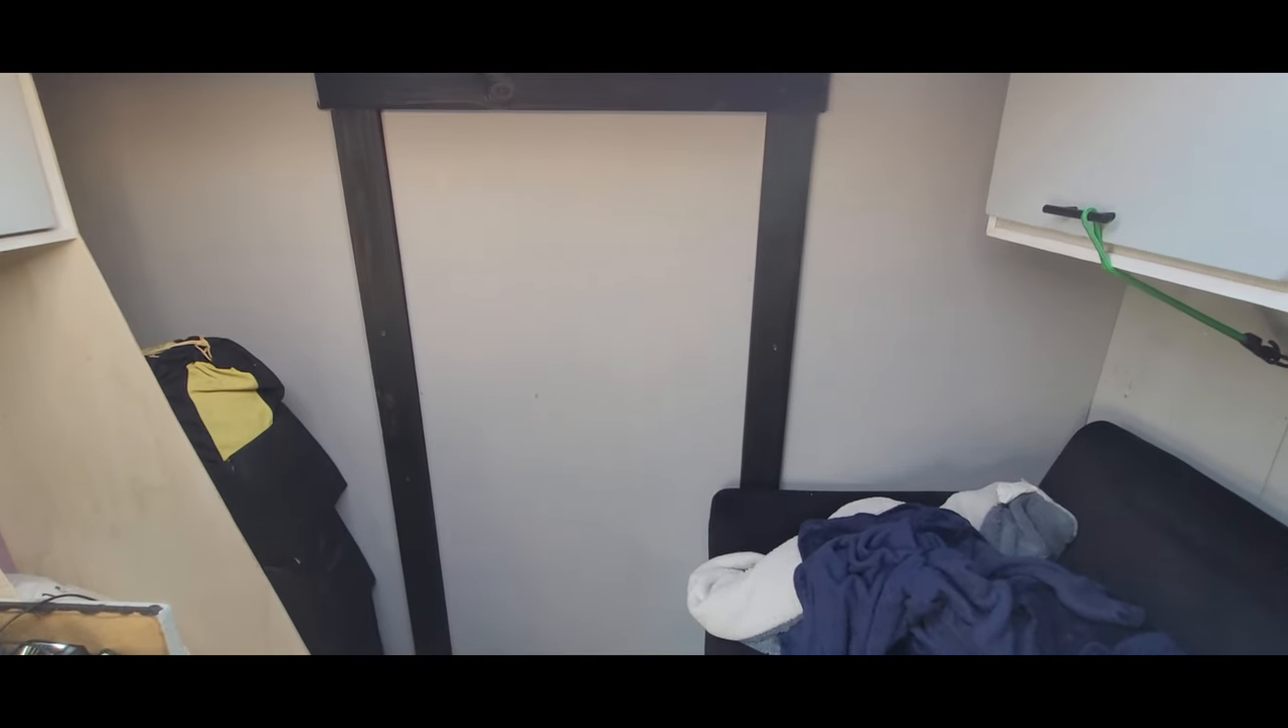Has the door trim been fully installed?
Yes.